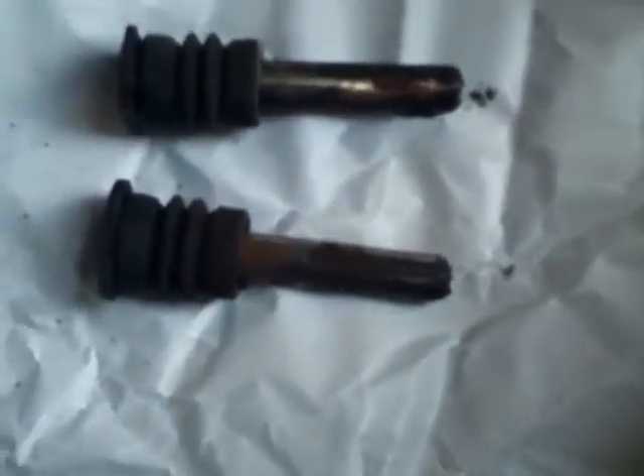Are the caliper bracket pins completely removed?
Yes.